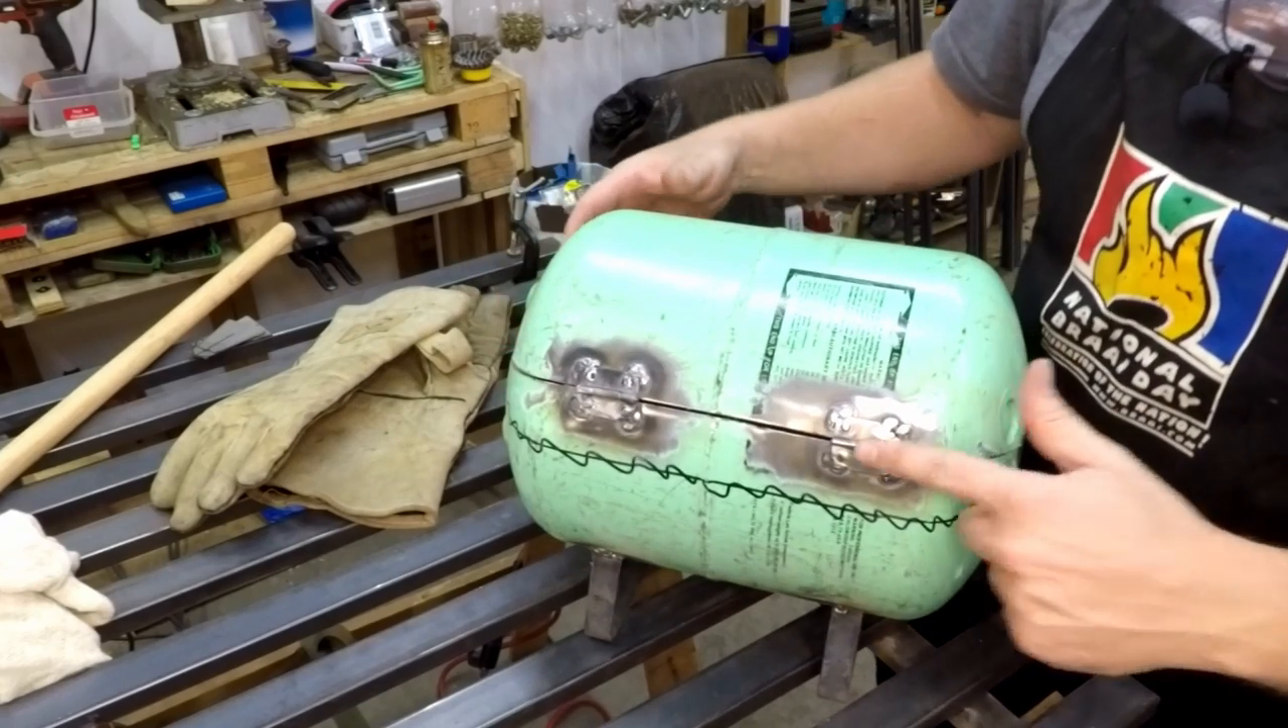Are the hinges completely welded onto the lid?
Yes.